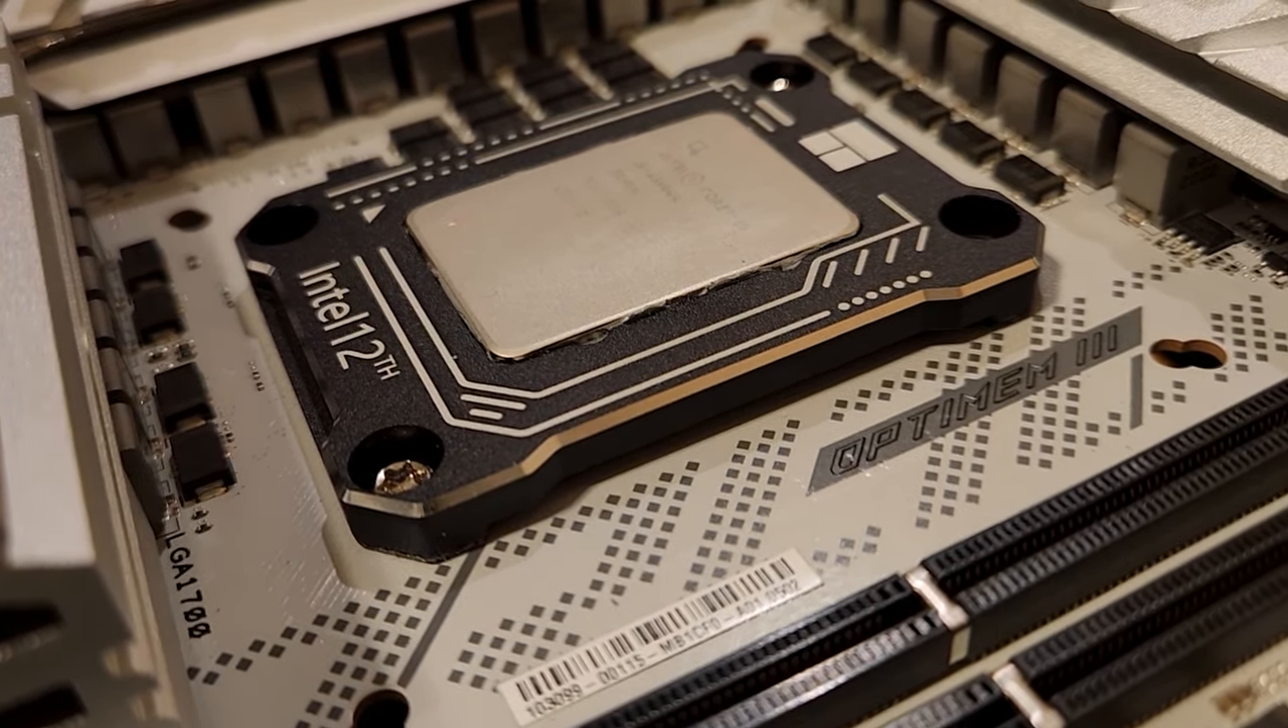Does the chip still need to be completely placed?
No.